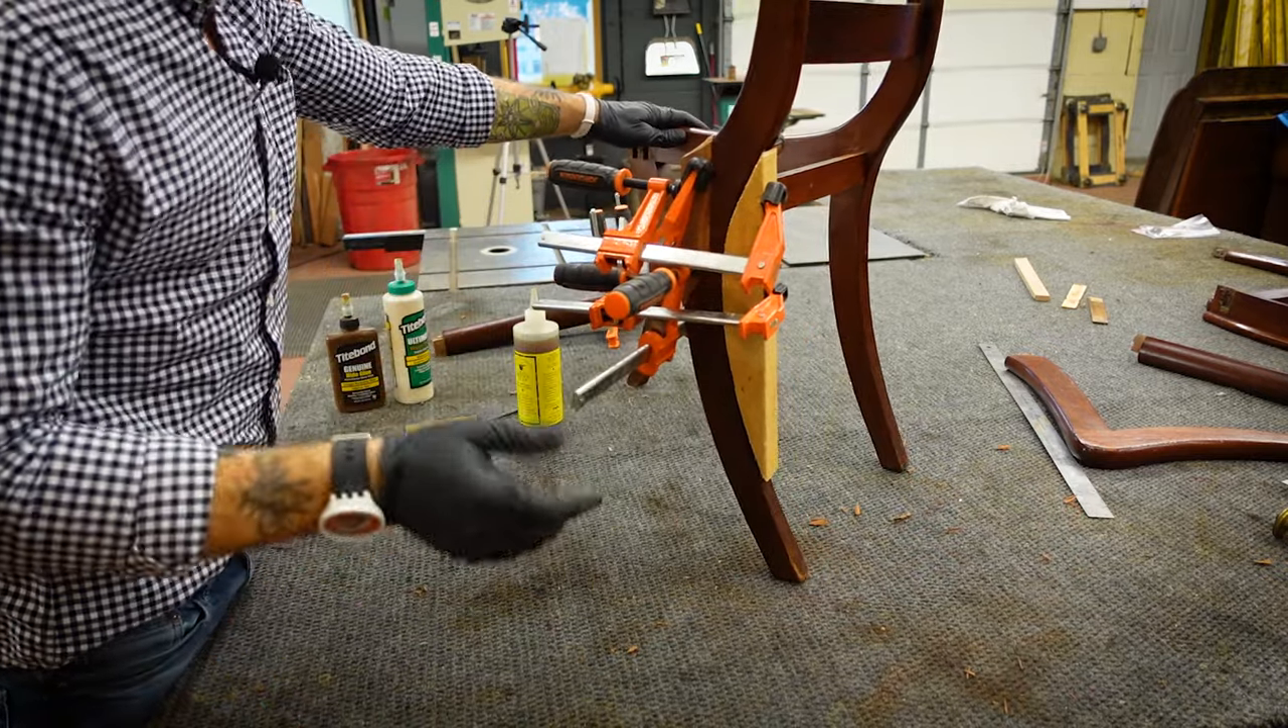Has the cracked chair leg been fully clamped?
Yes.